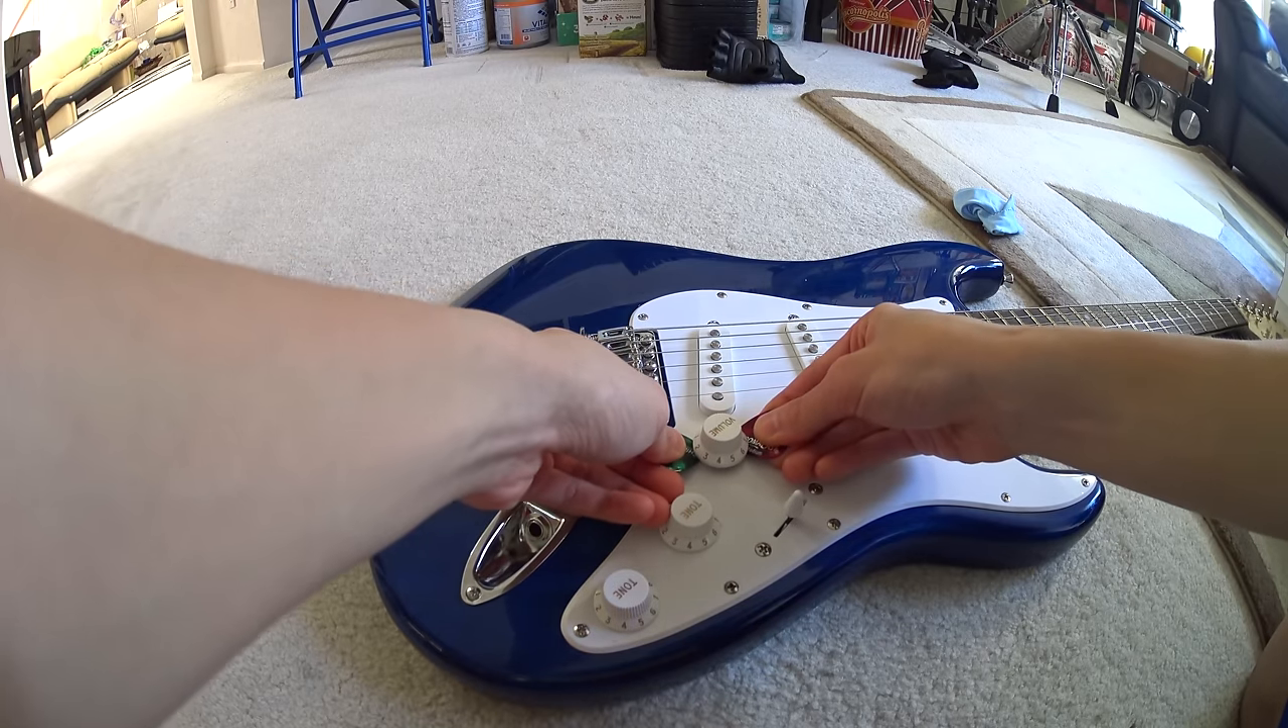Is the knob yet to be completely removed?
Yes.